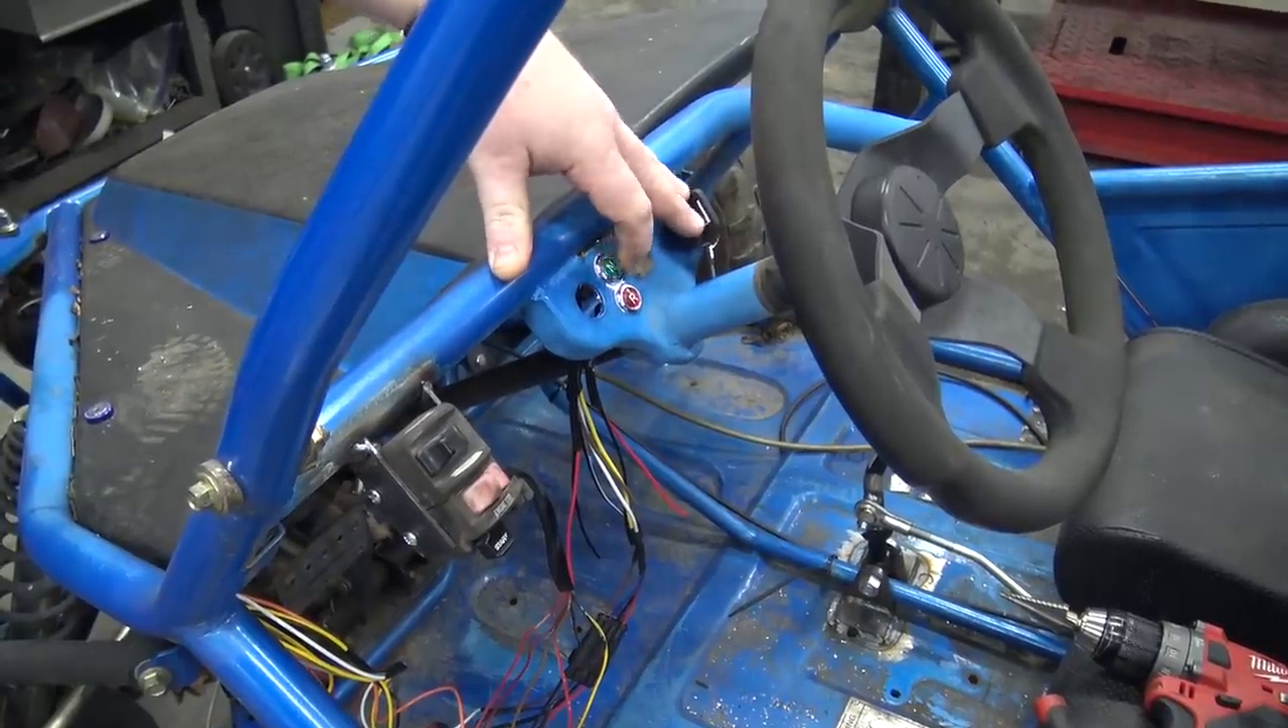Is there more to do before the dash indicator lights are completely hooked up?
Yes.